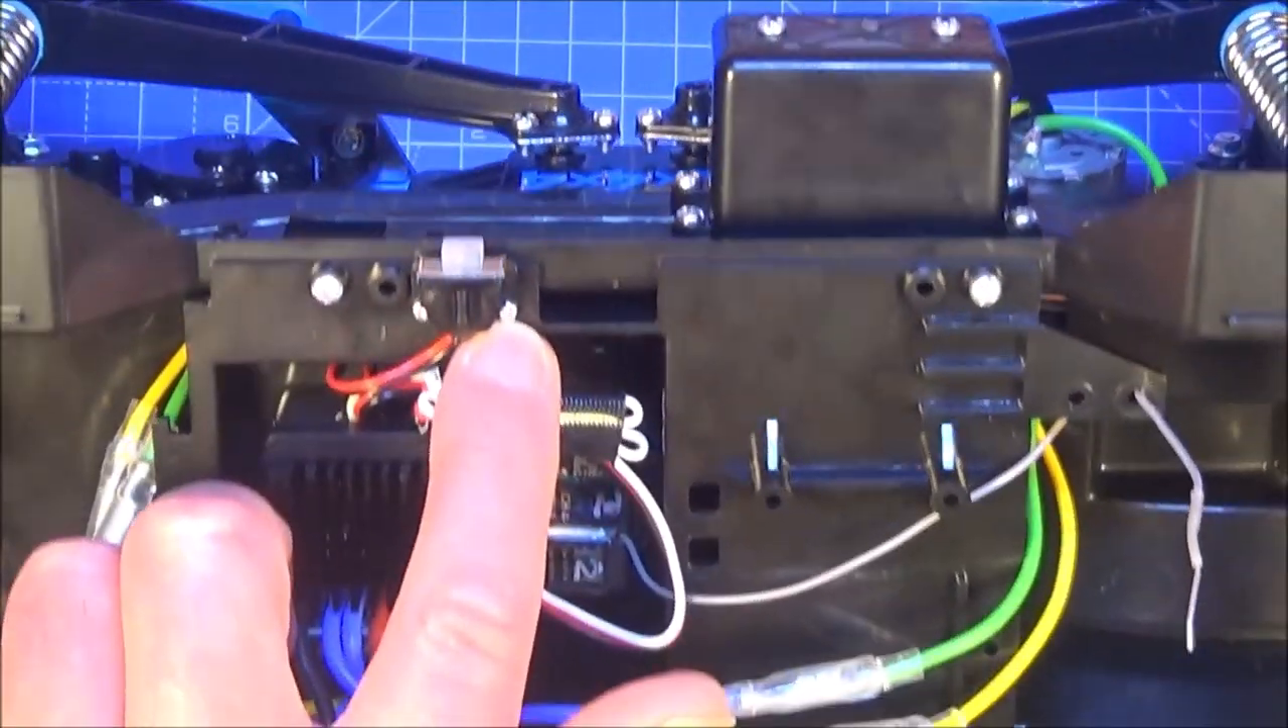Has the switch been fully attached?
Yes.